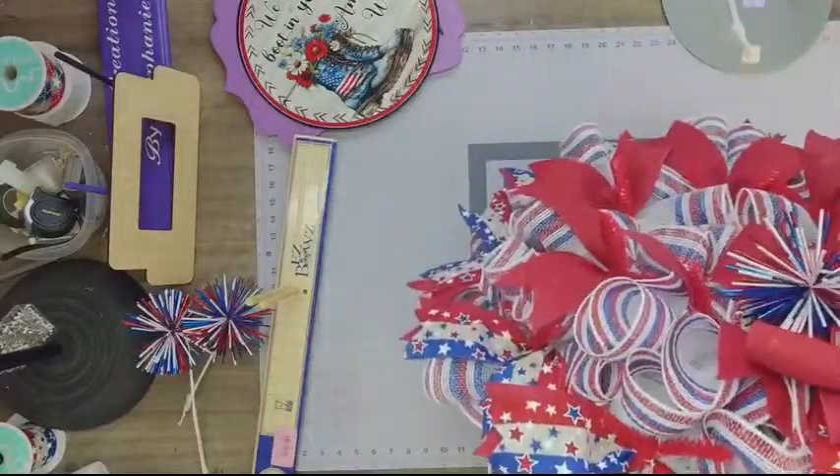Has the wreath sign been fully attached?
No.